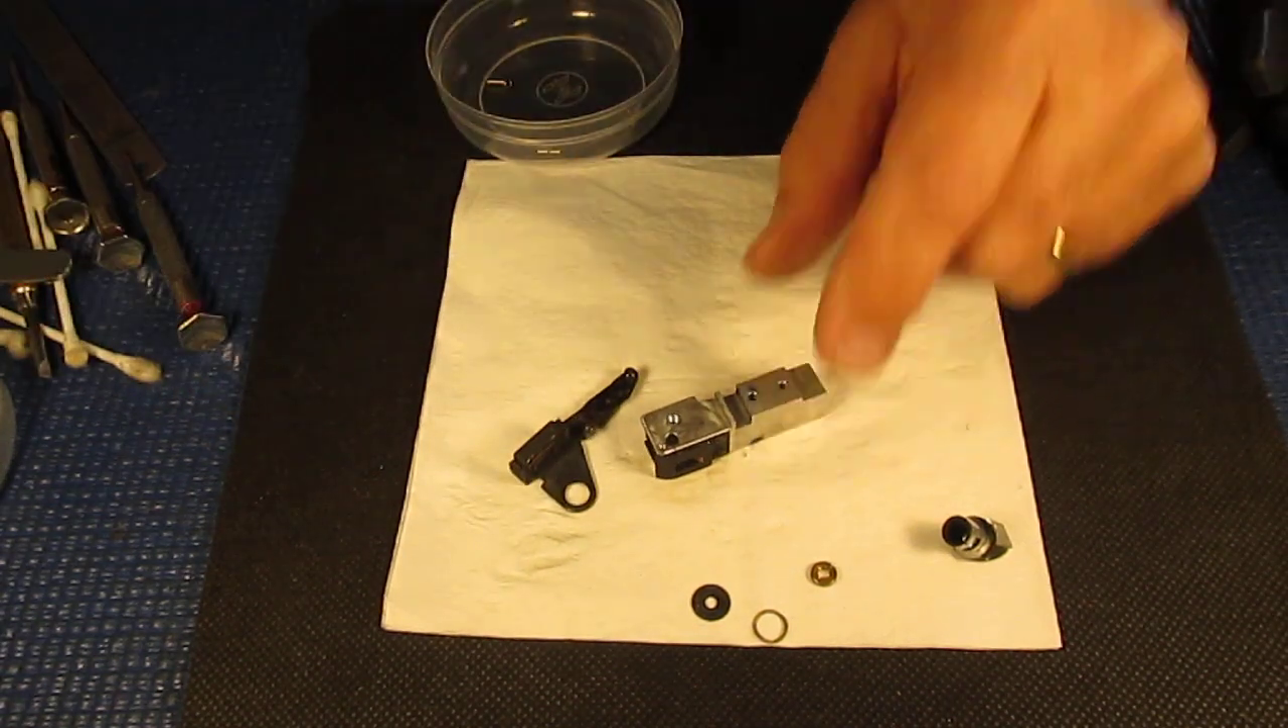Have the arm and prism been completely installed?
No.